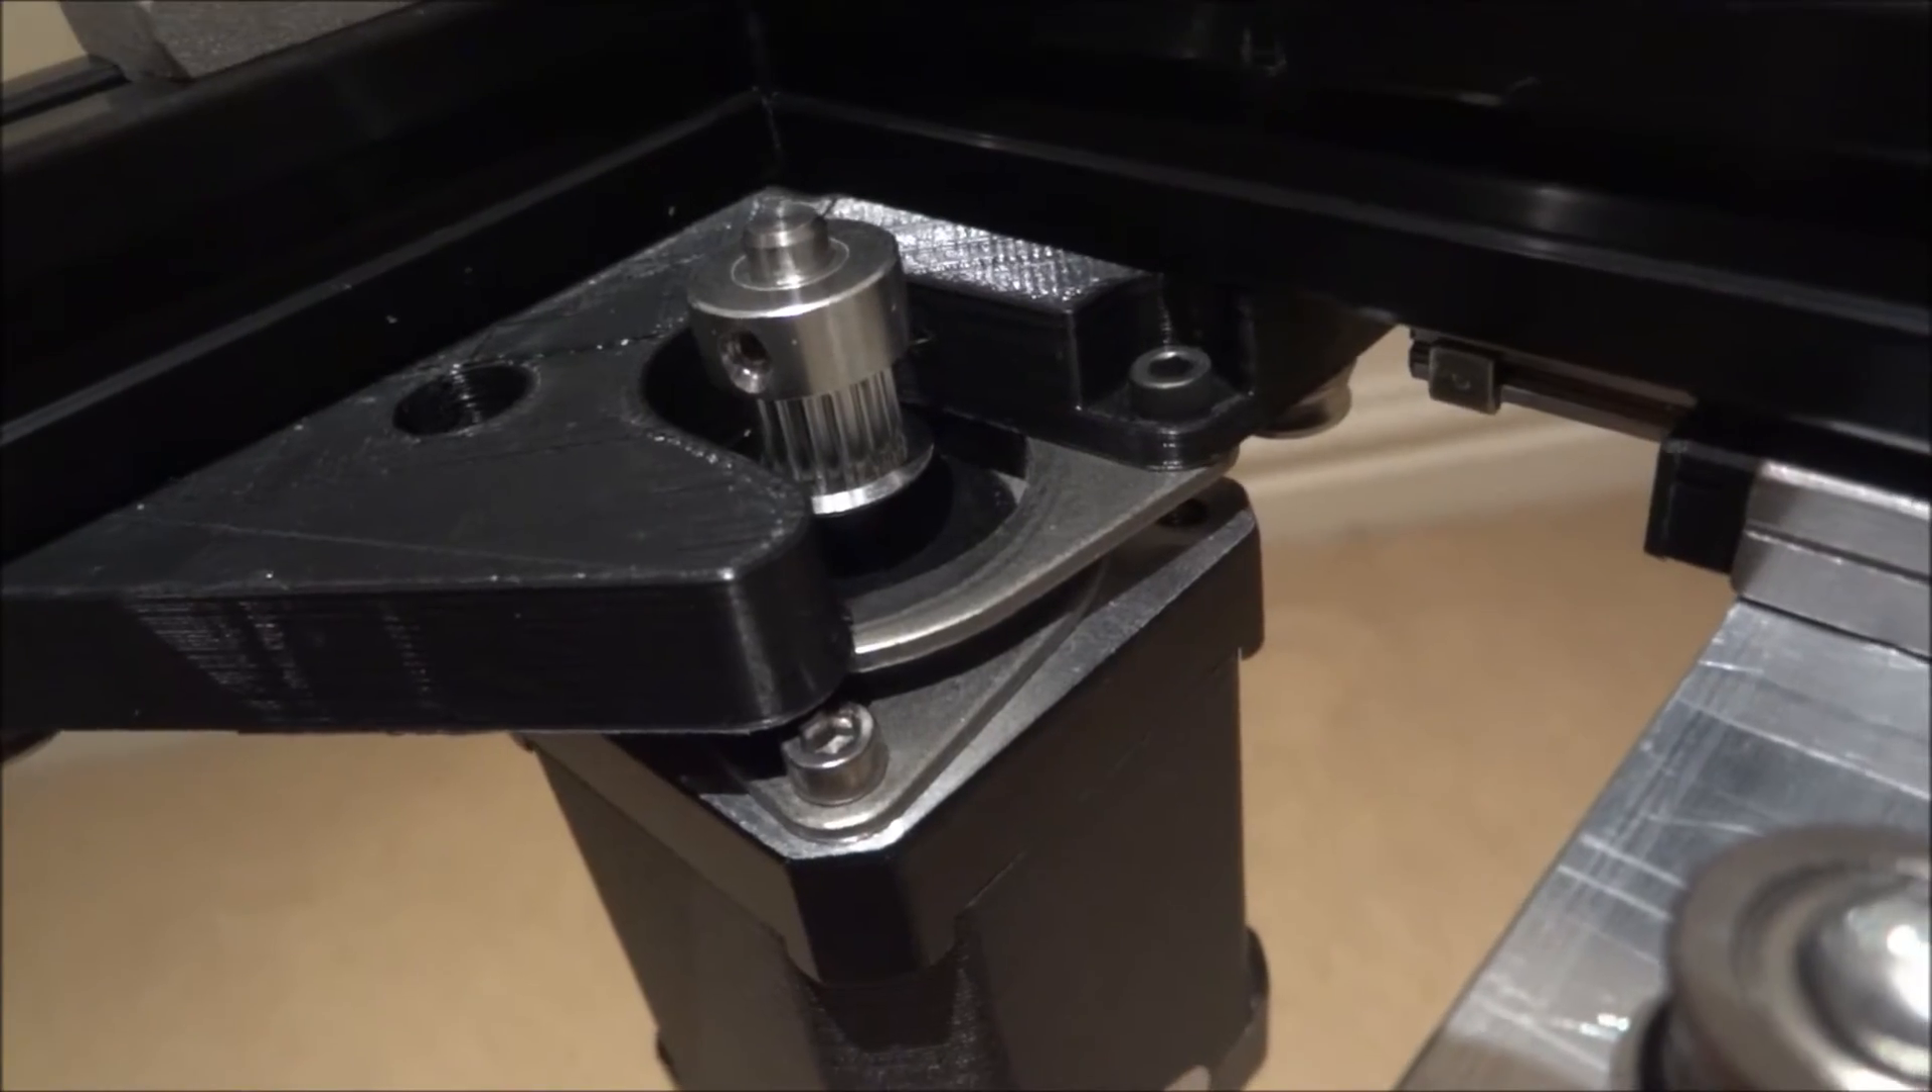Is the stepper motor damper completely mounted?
Yes.